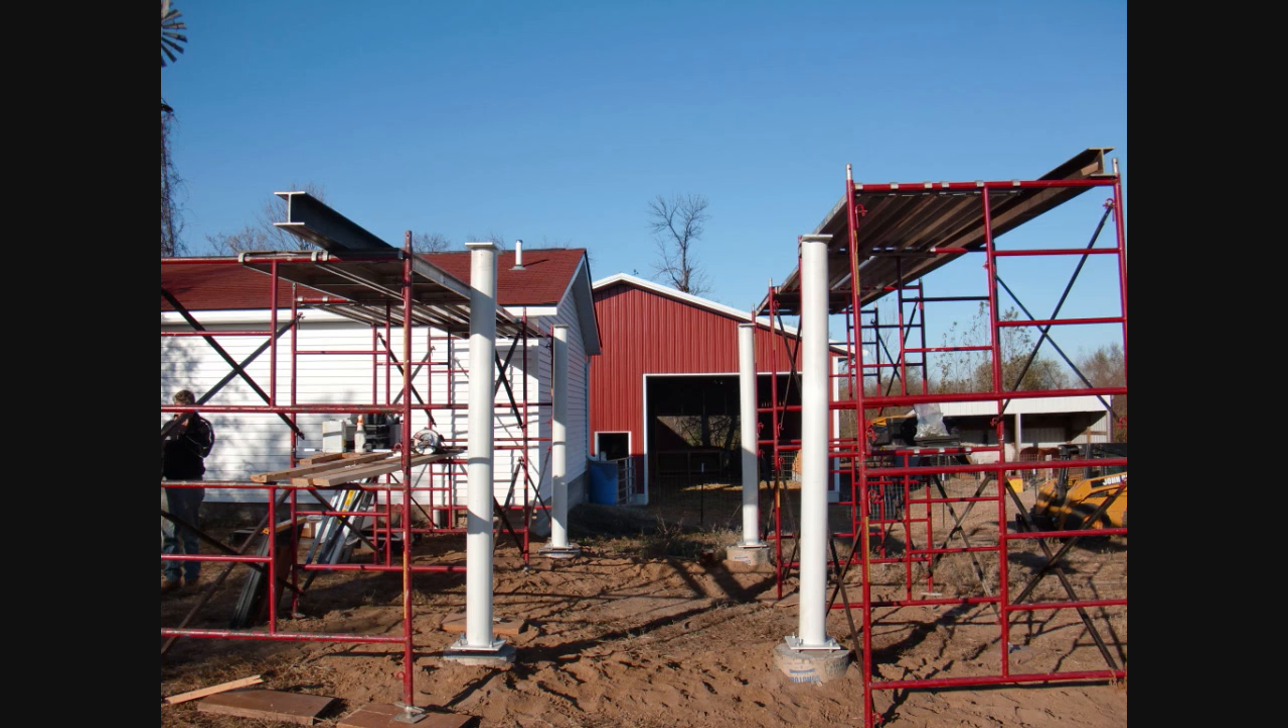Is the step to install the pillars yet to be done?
No.